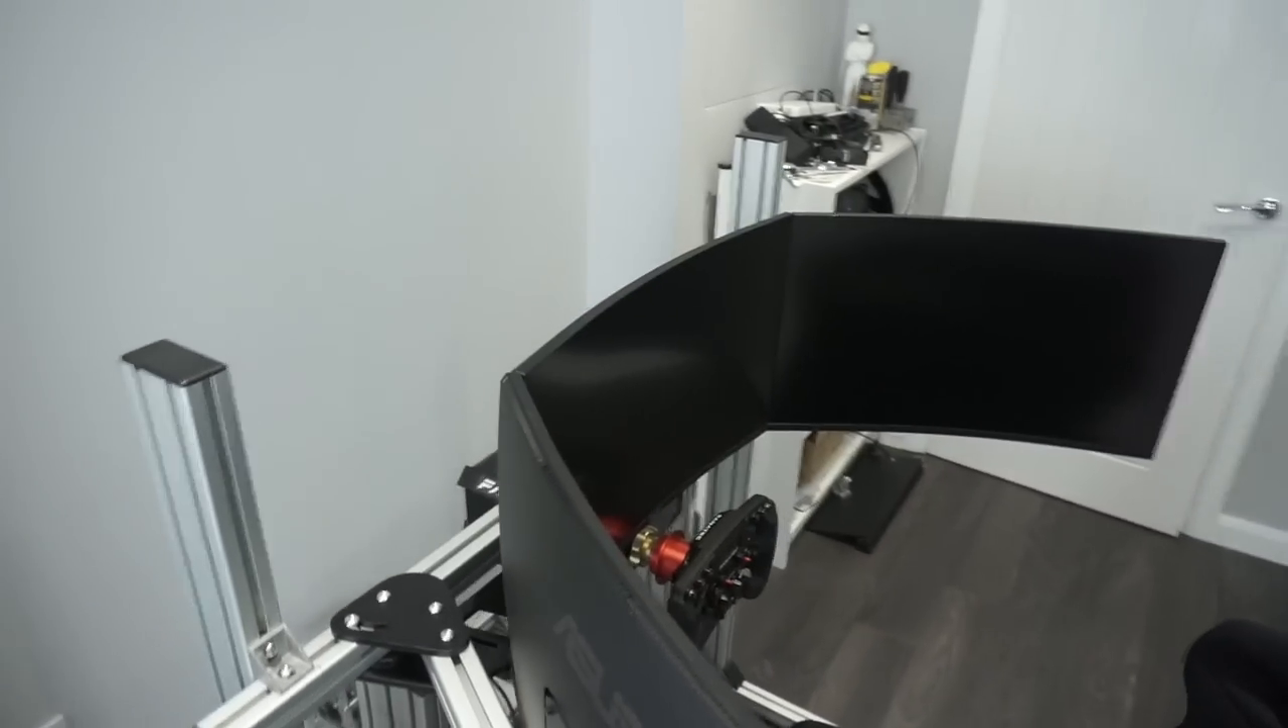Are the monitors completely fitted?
Yes.